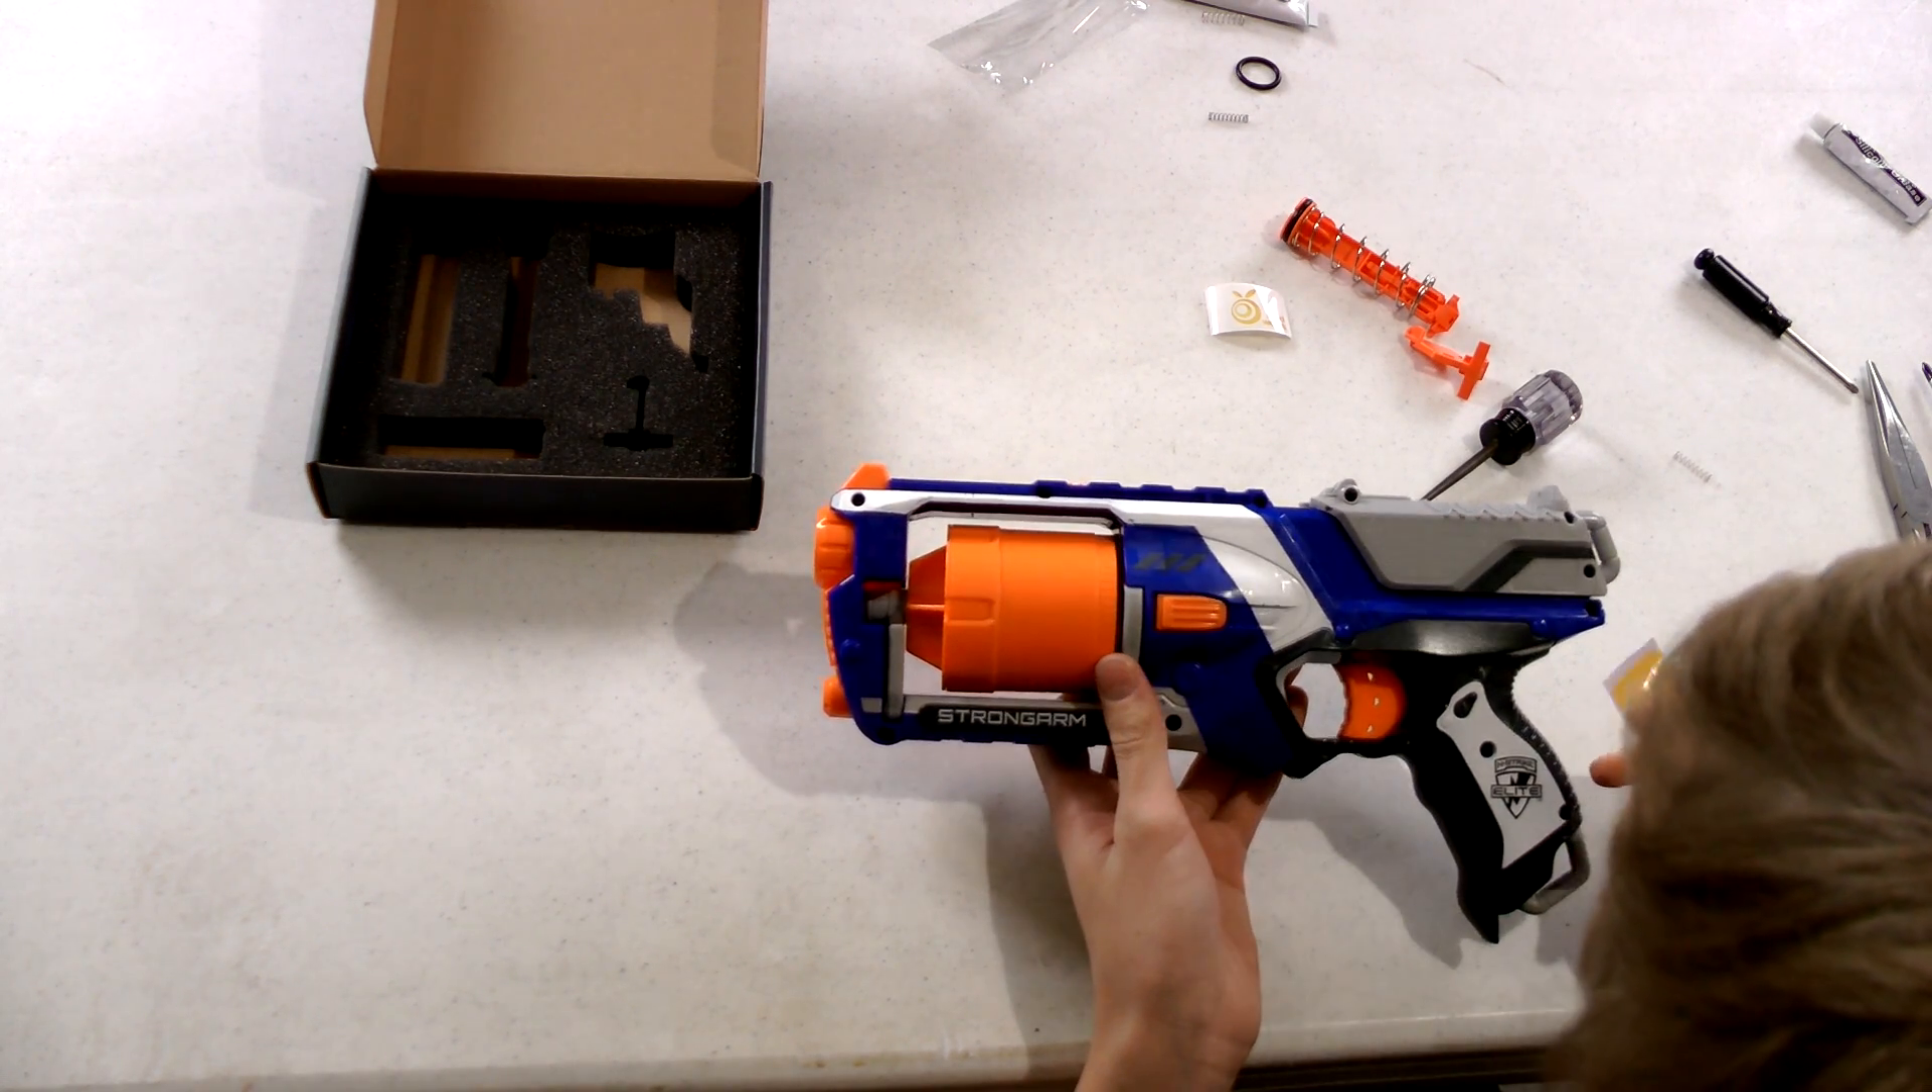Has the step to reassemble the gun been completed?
Yes.